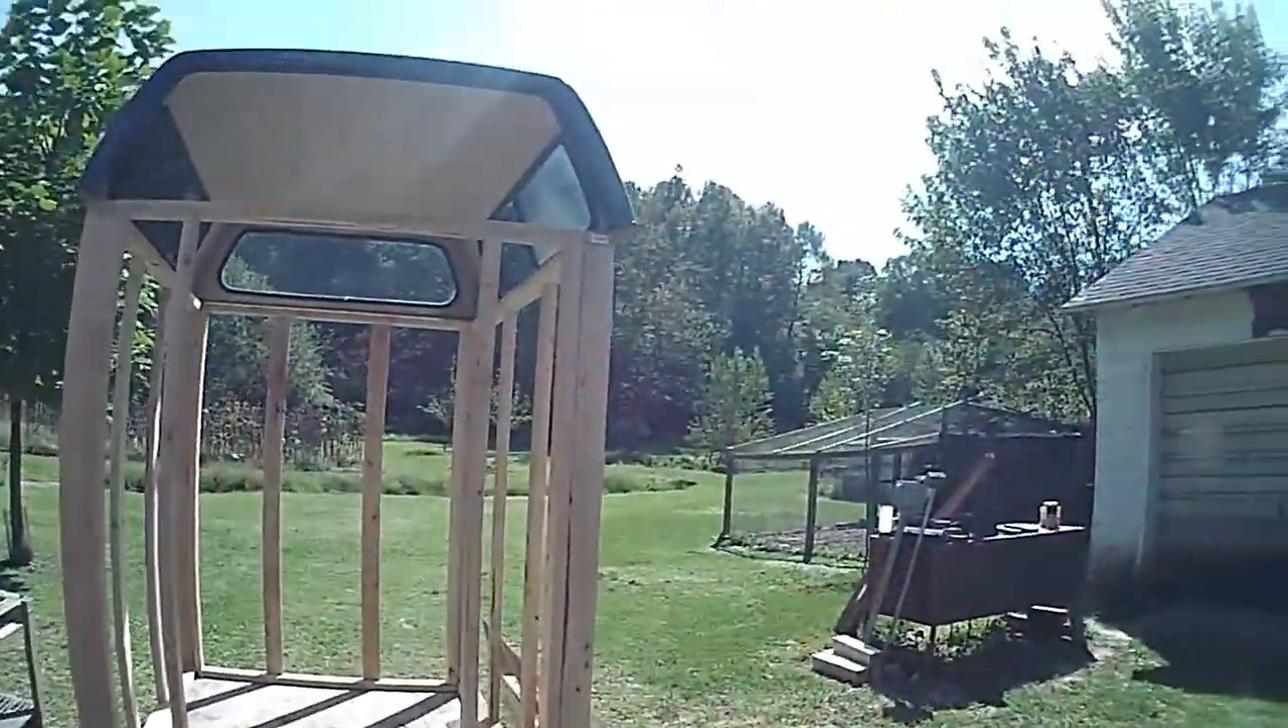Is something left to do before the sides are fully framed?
No.